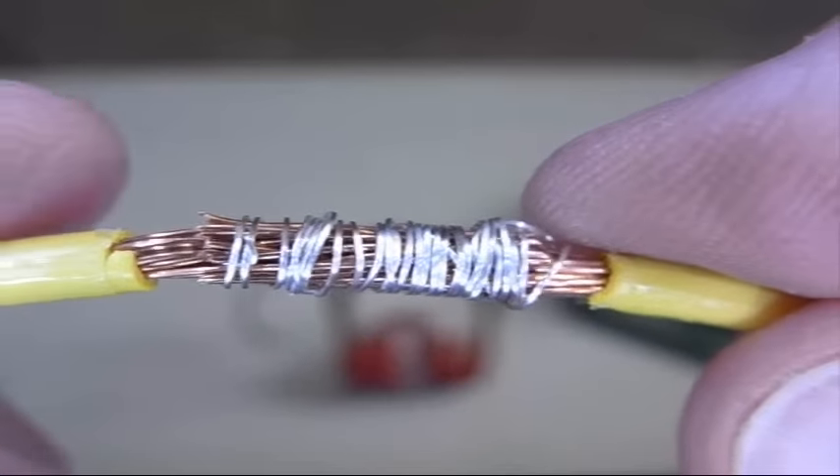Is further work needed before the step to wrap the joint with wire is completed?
No.